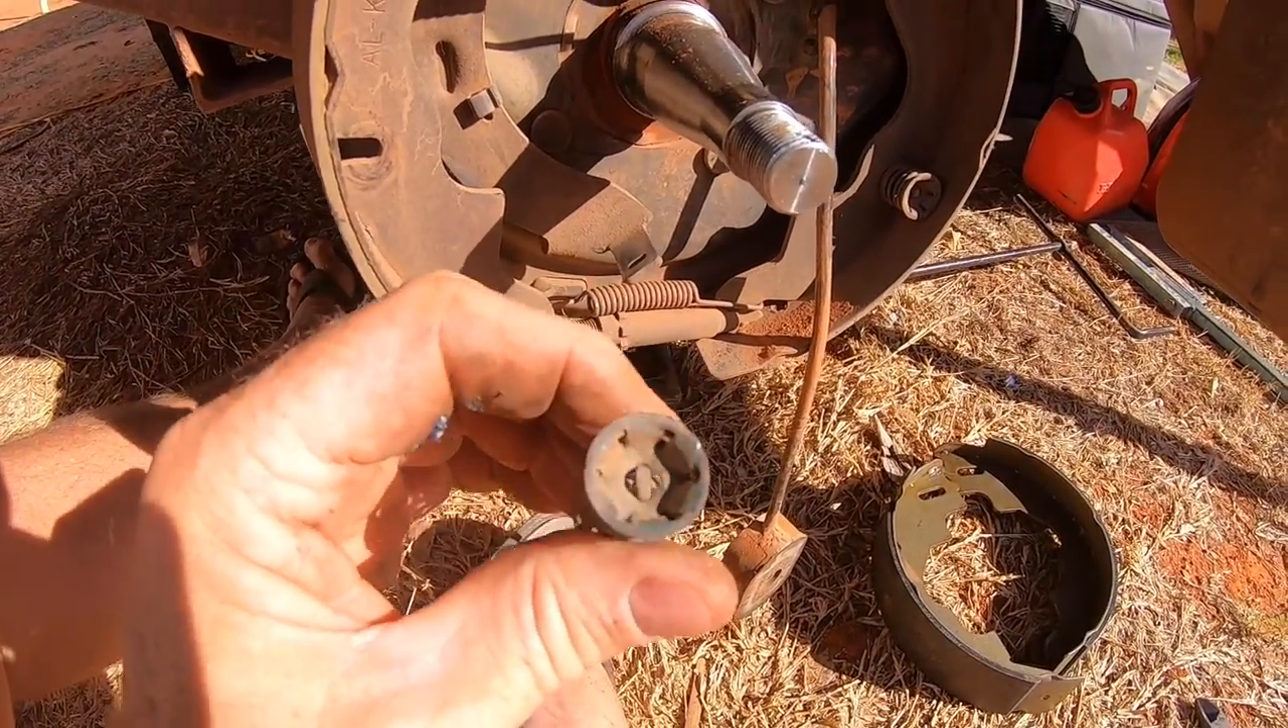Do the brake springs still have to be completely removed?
Yes.